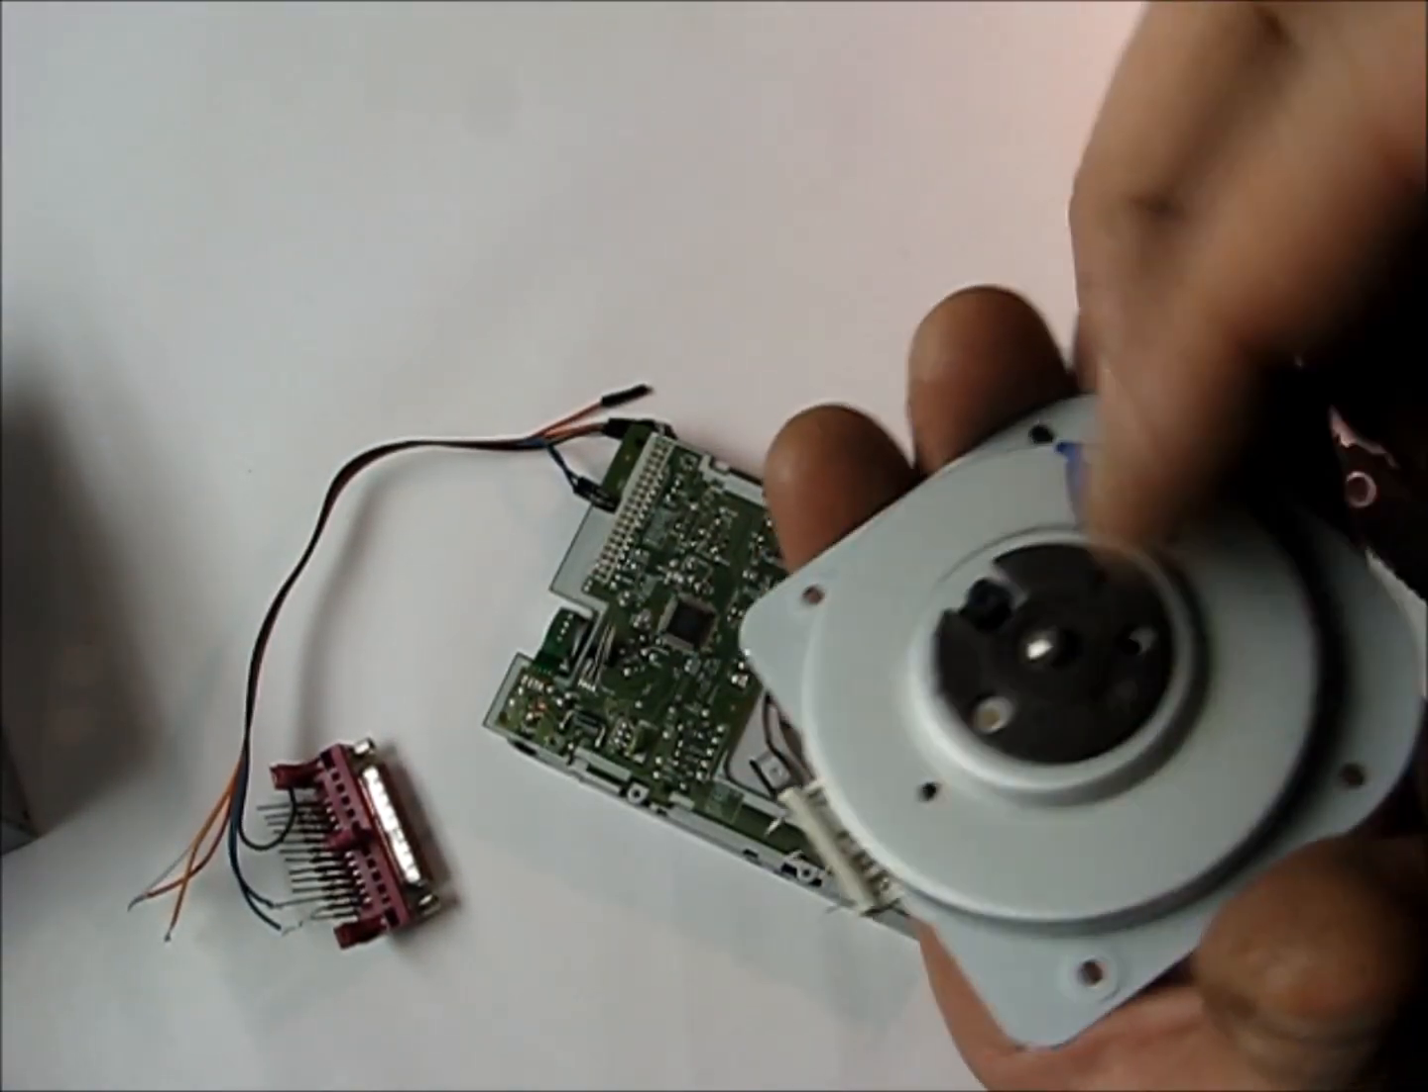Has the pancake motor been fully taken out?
Yes.